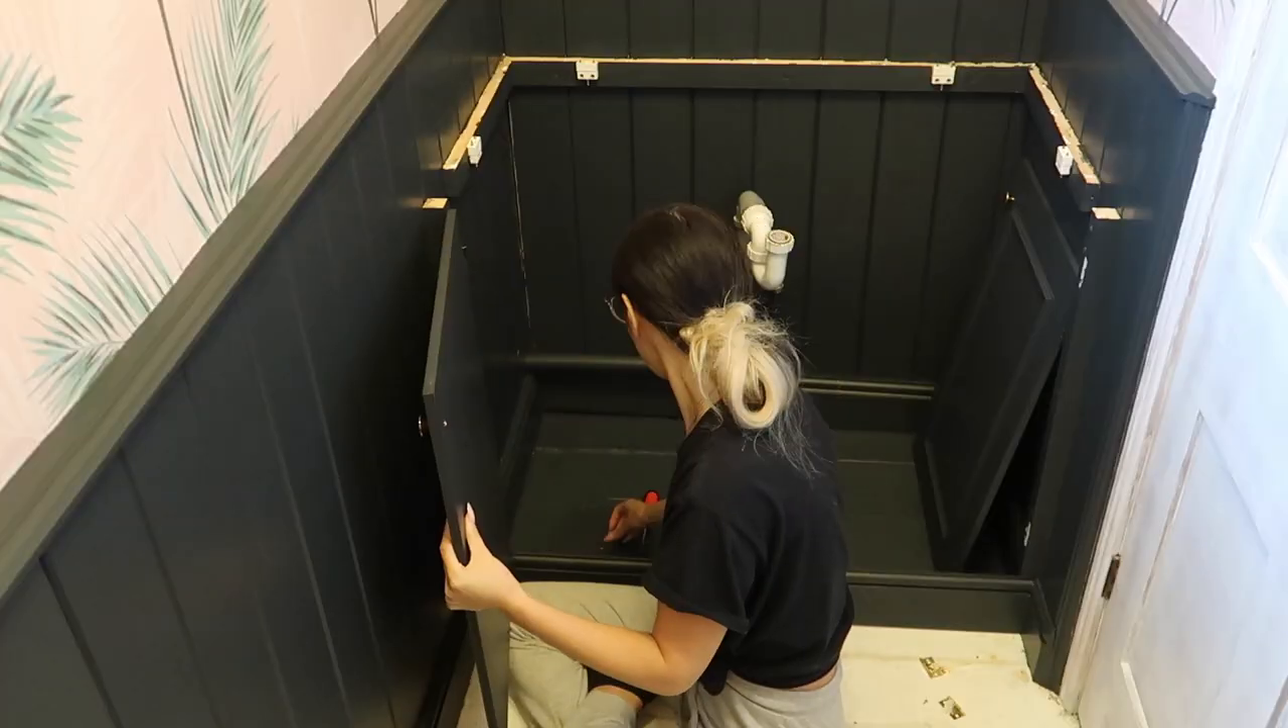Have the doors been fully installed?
No.